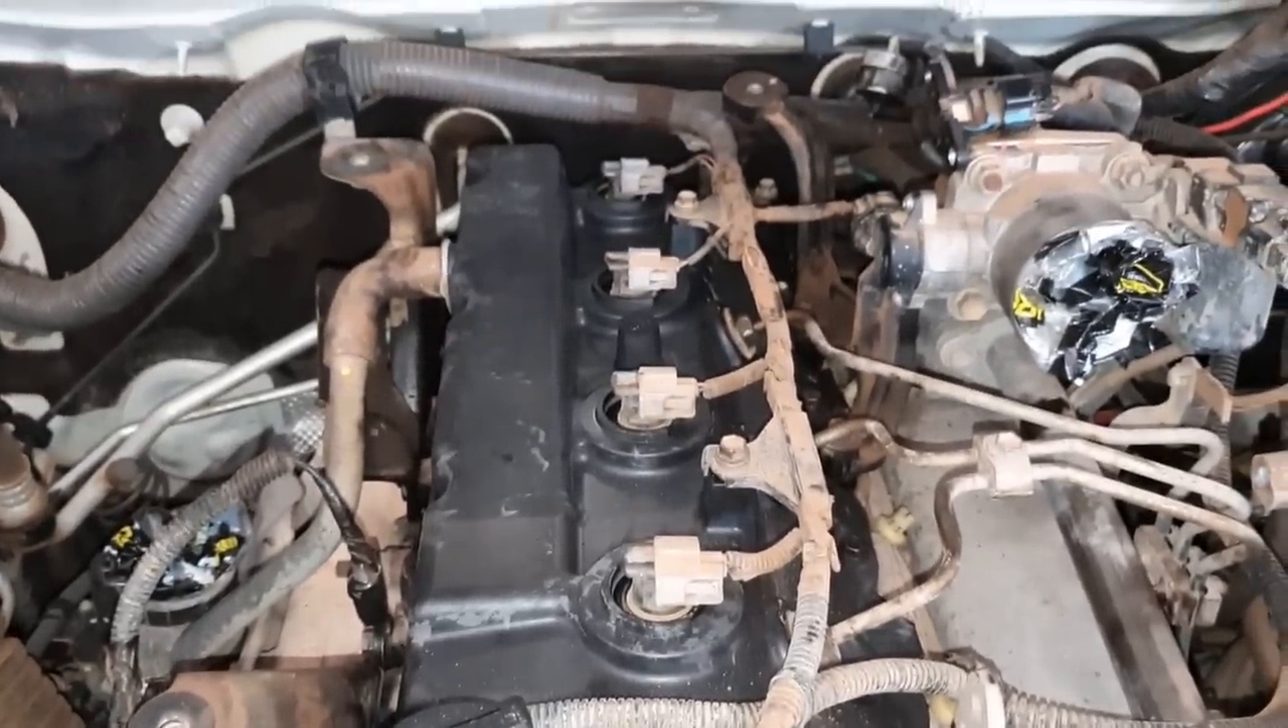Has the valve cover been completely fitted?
Yes.